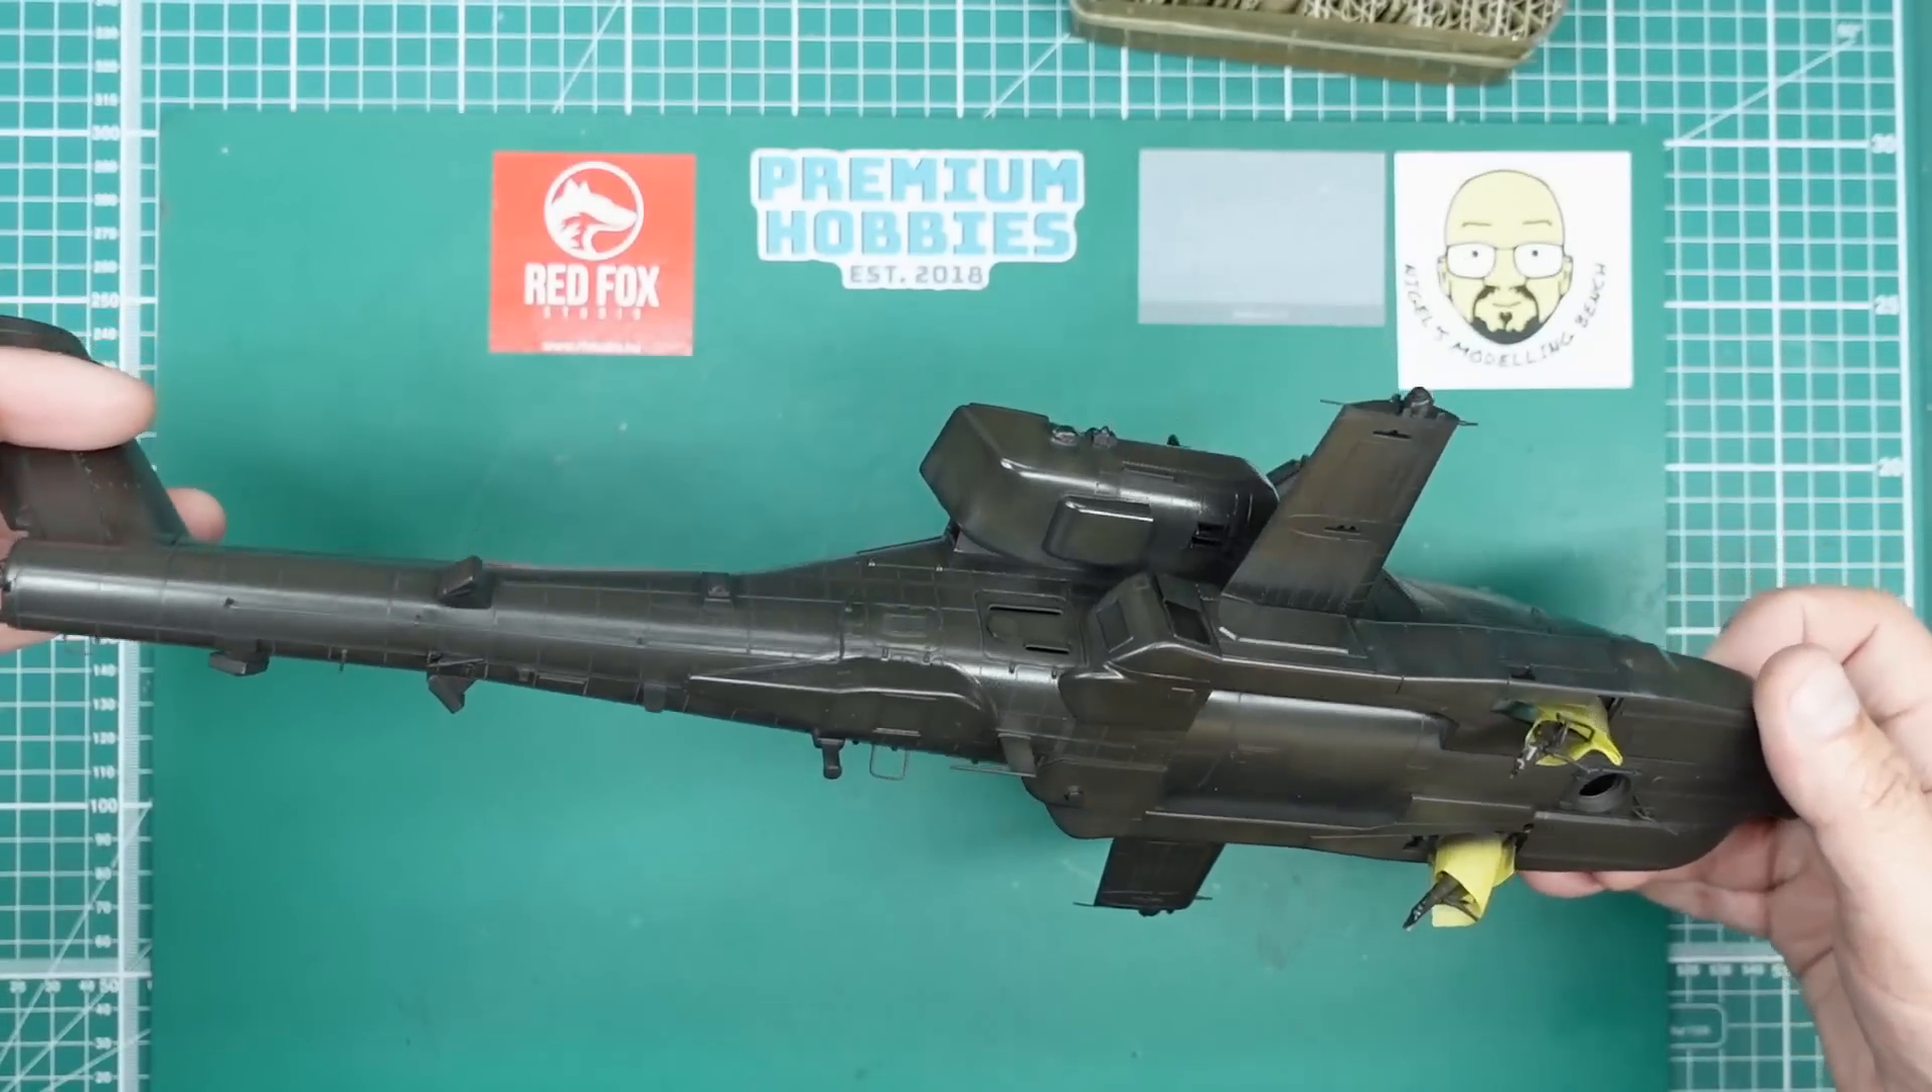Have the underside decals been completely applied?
No.